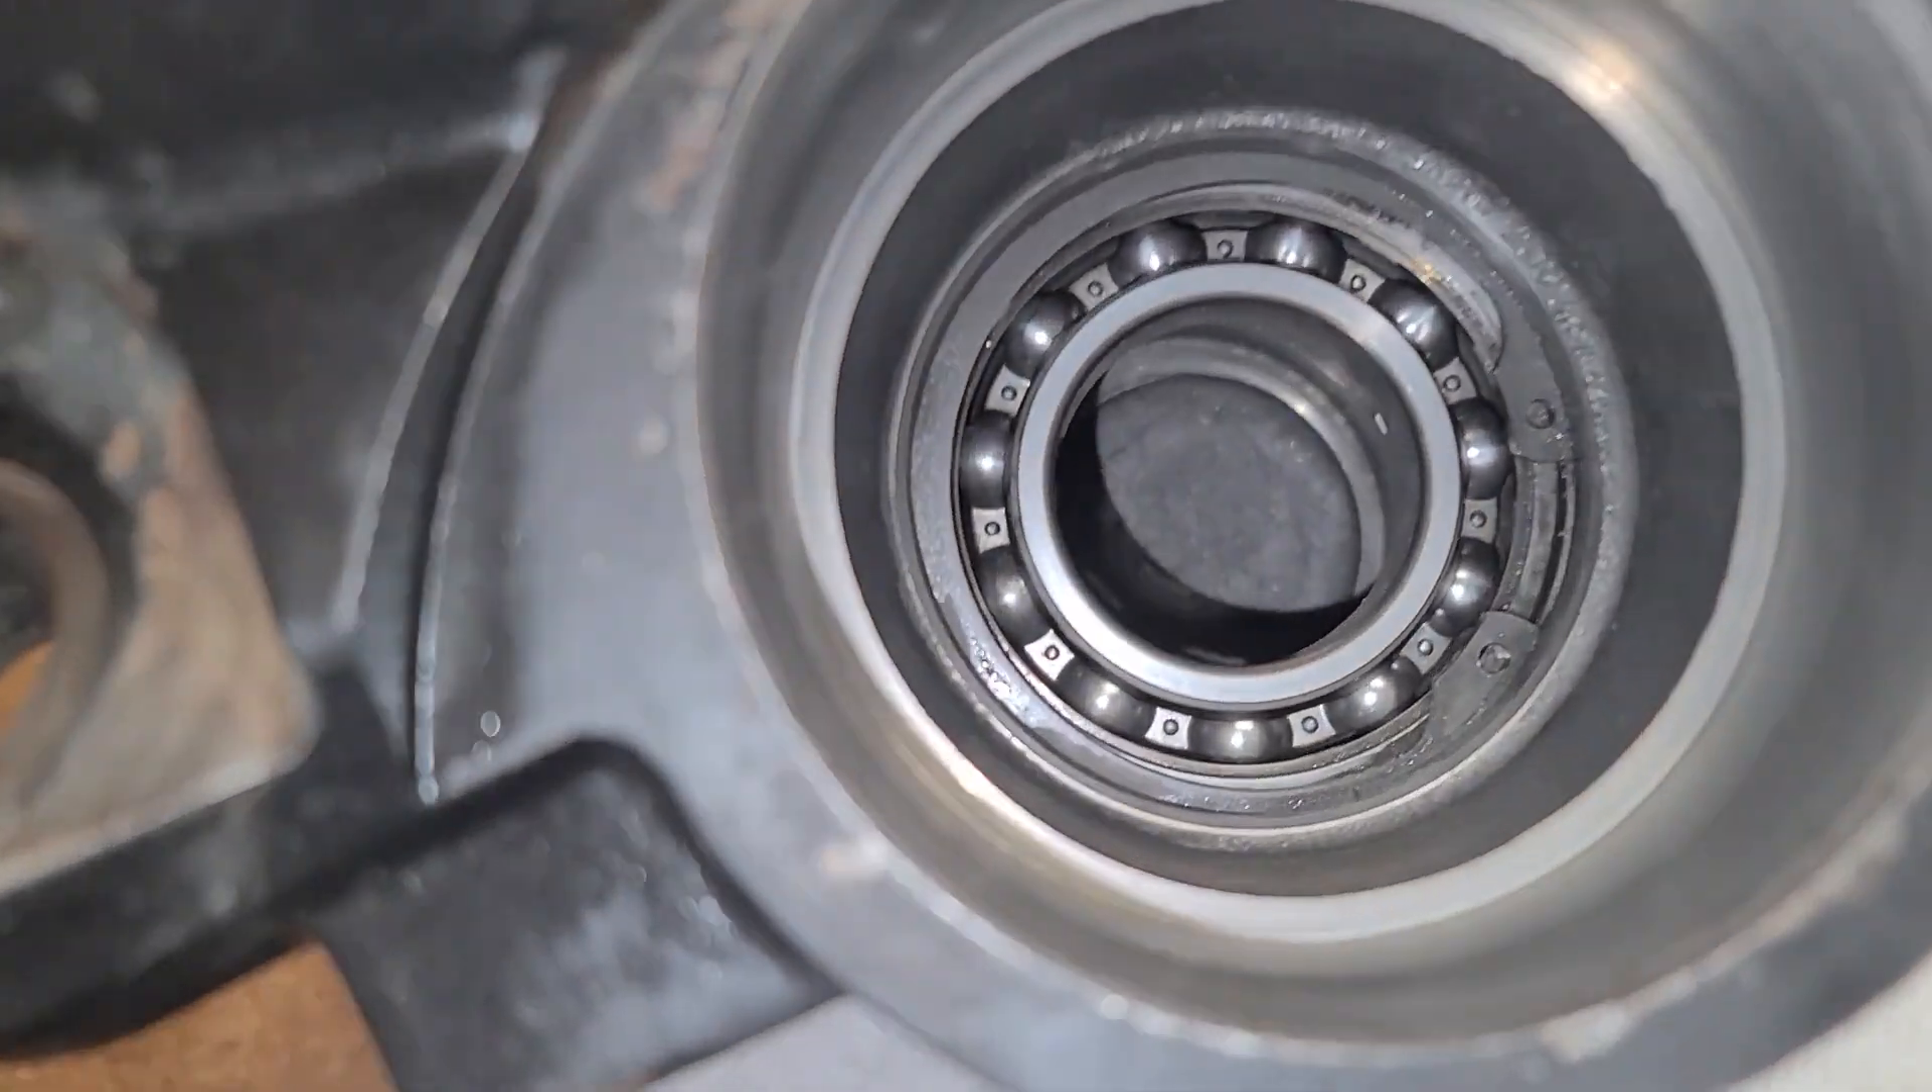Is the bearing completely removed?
No.